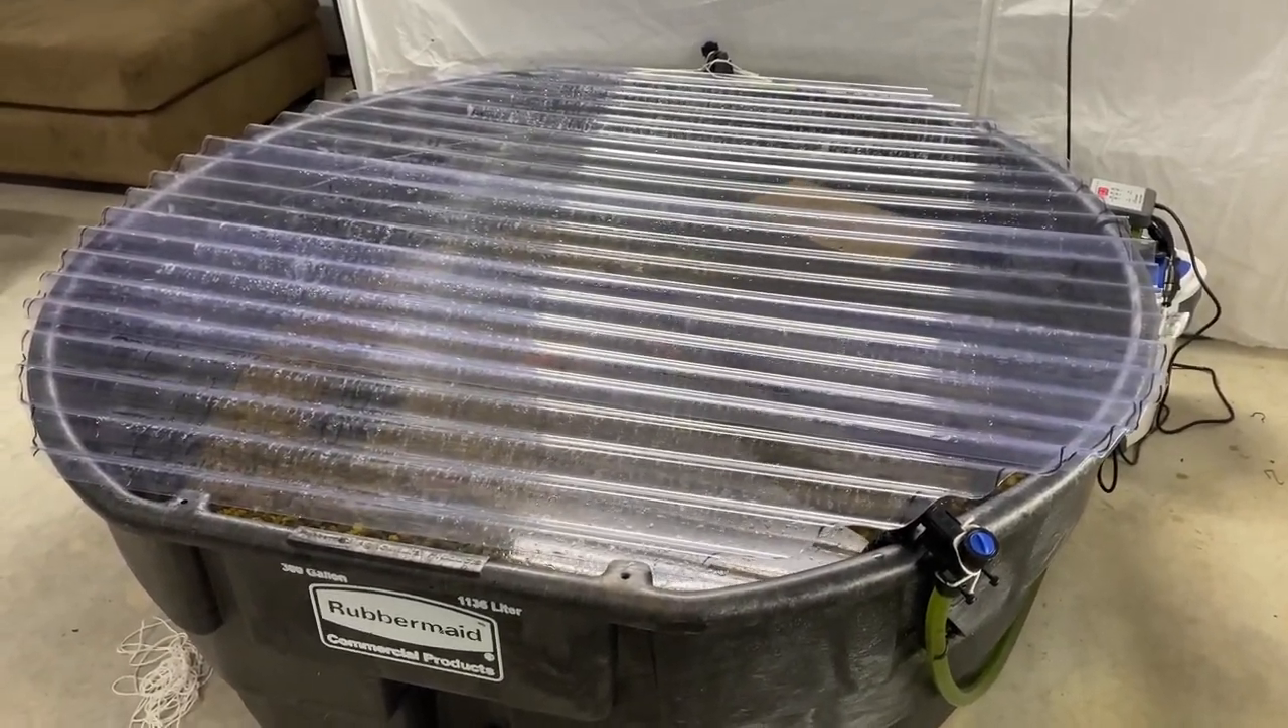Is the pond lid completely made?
Yes.